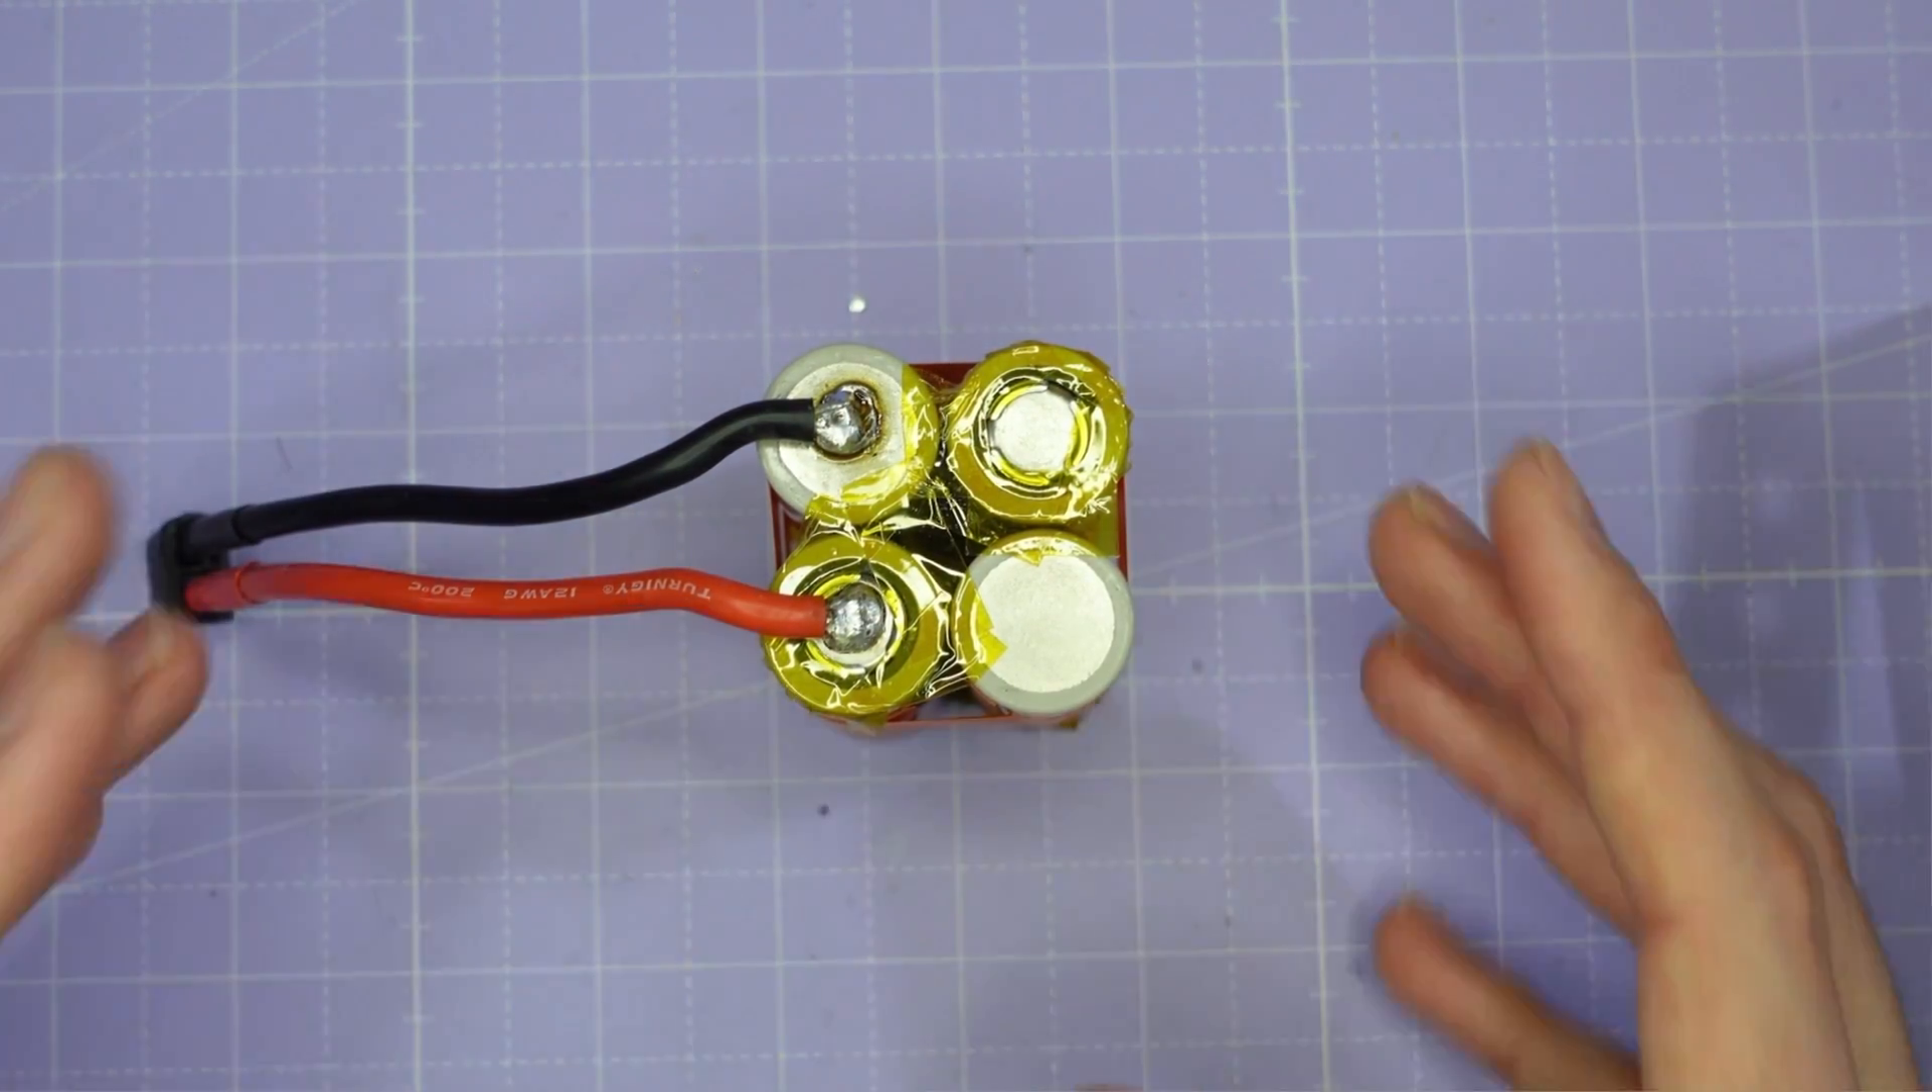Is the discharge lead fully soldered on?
Yes.